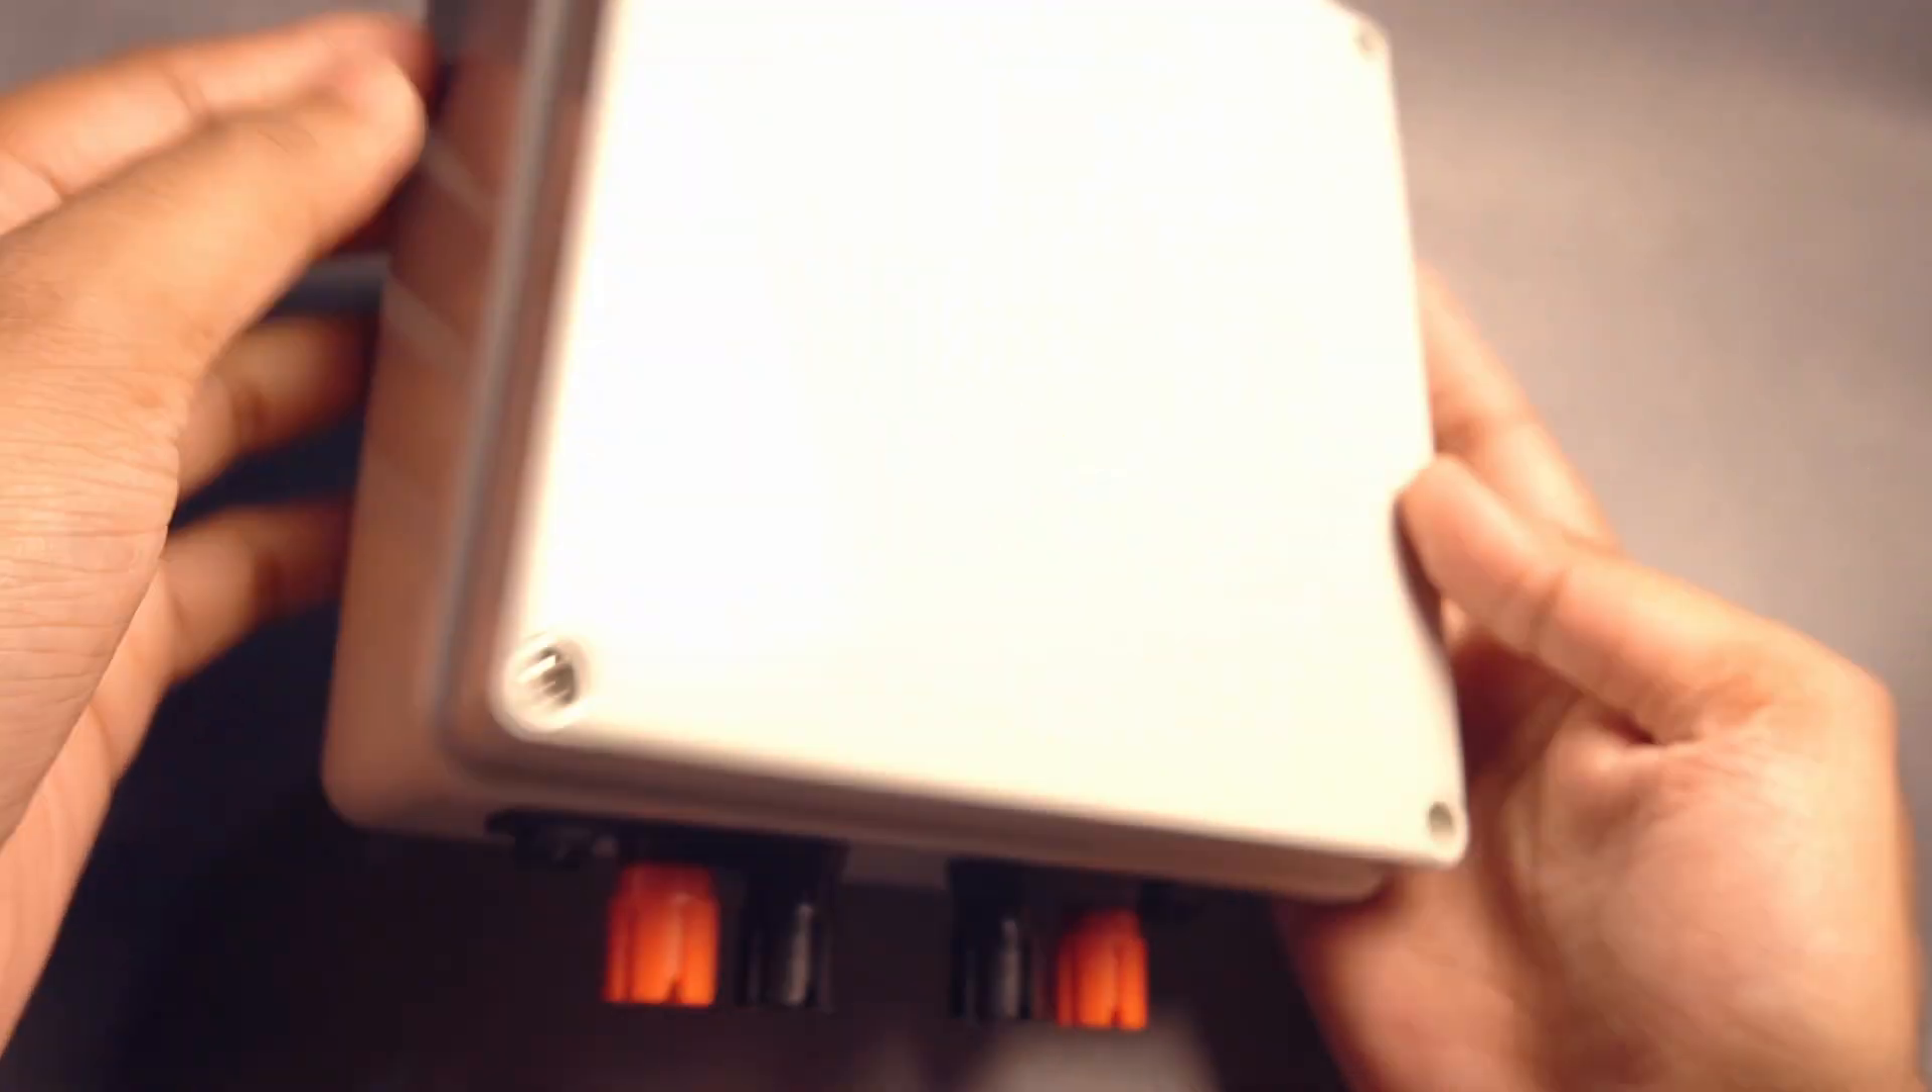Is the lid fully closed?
Yes.